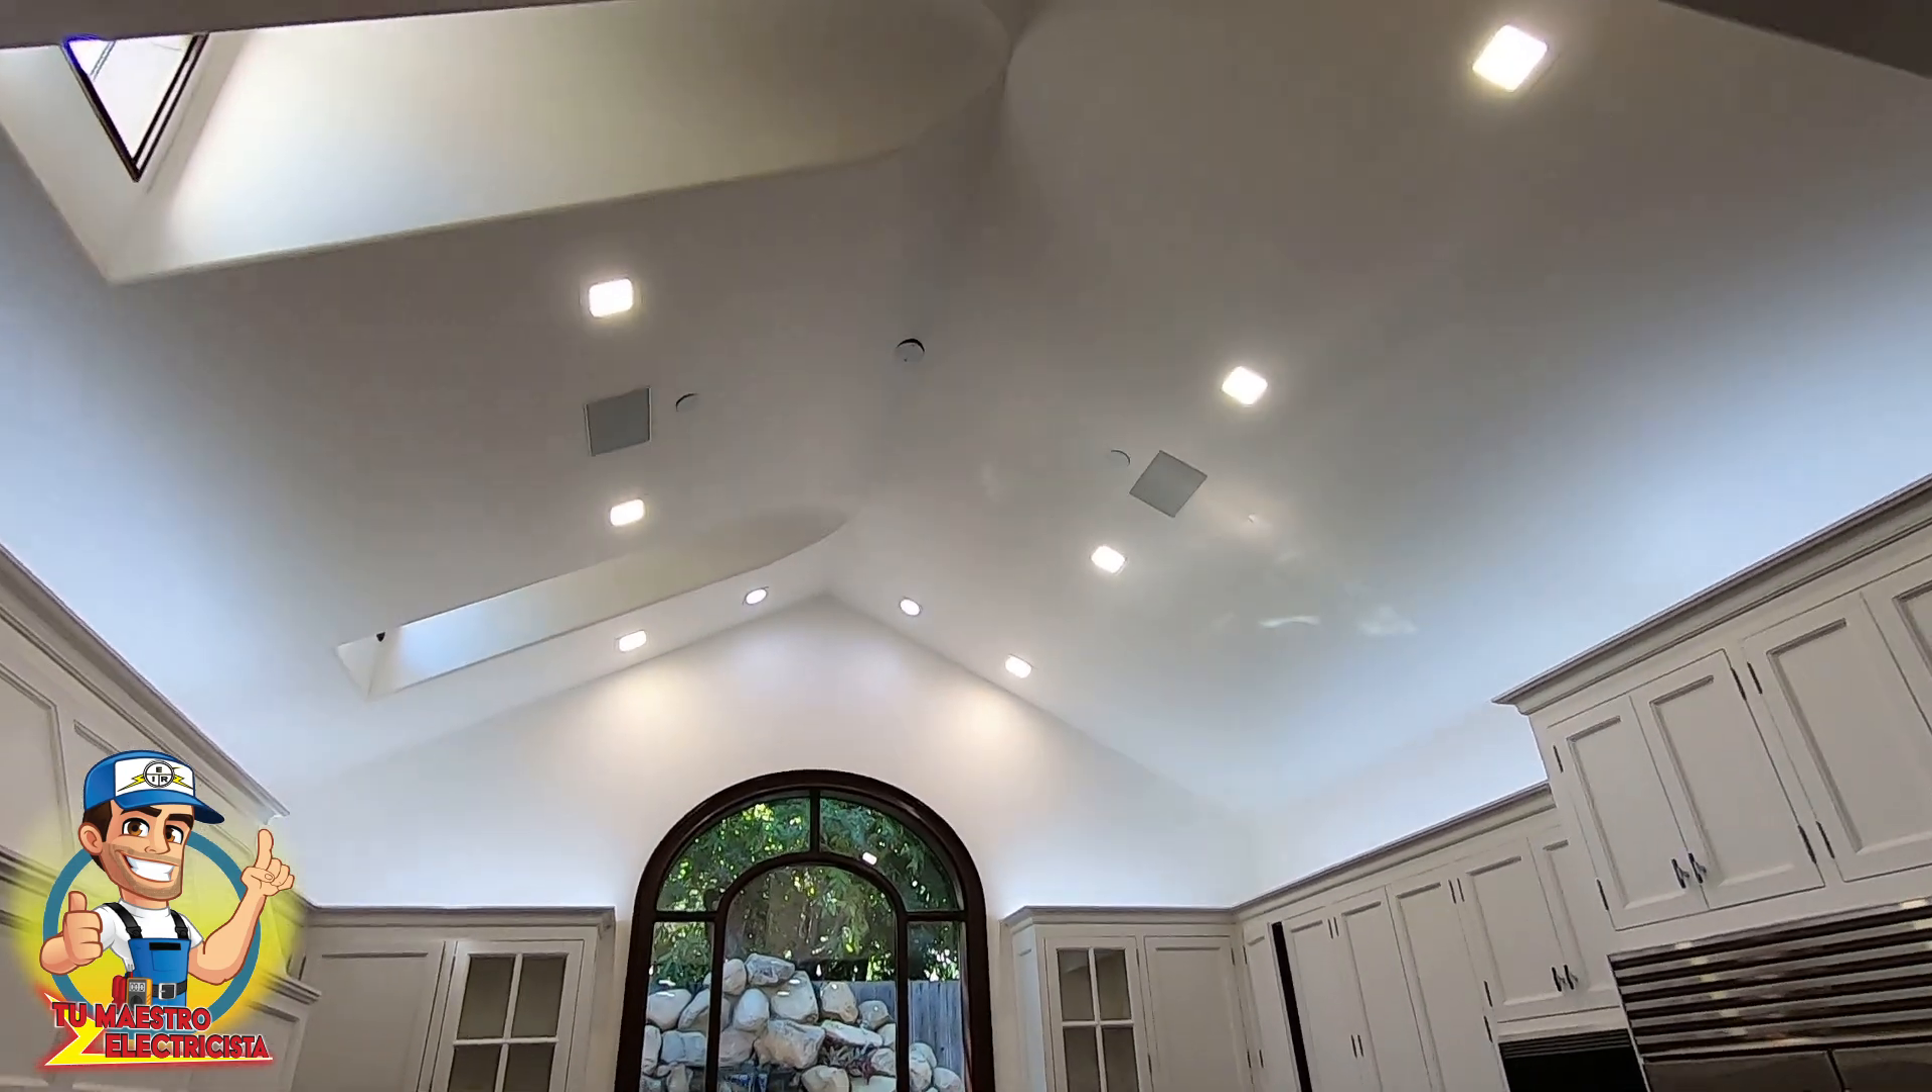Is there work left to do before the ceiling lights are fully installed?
No.